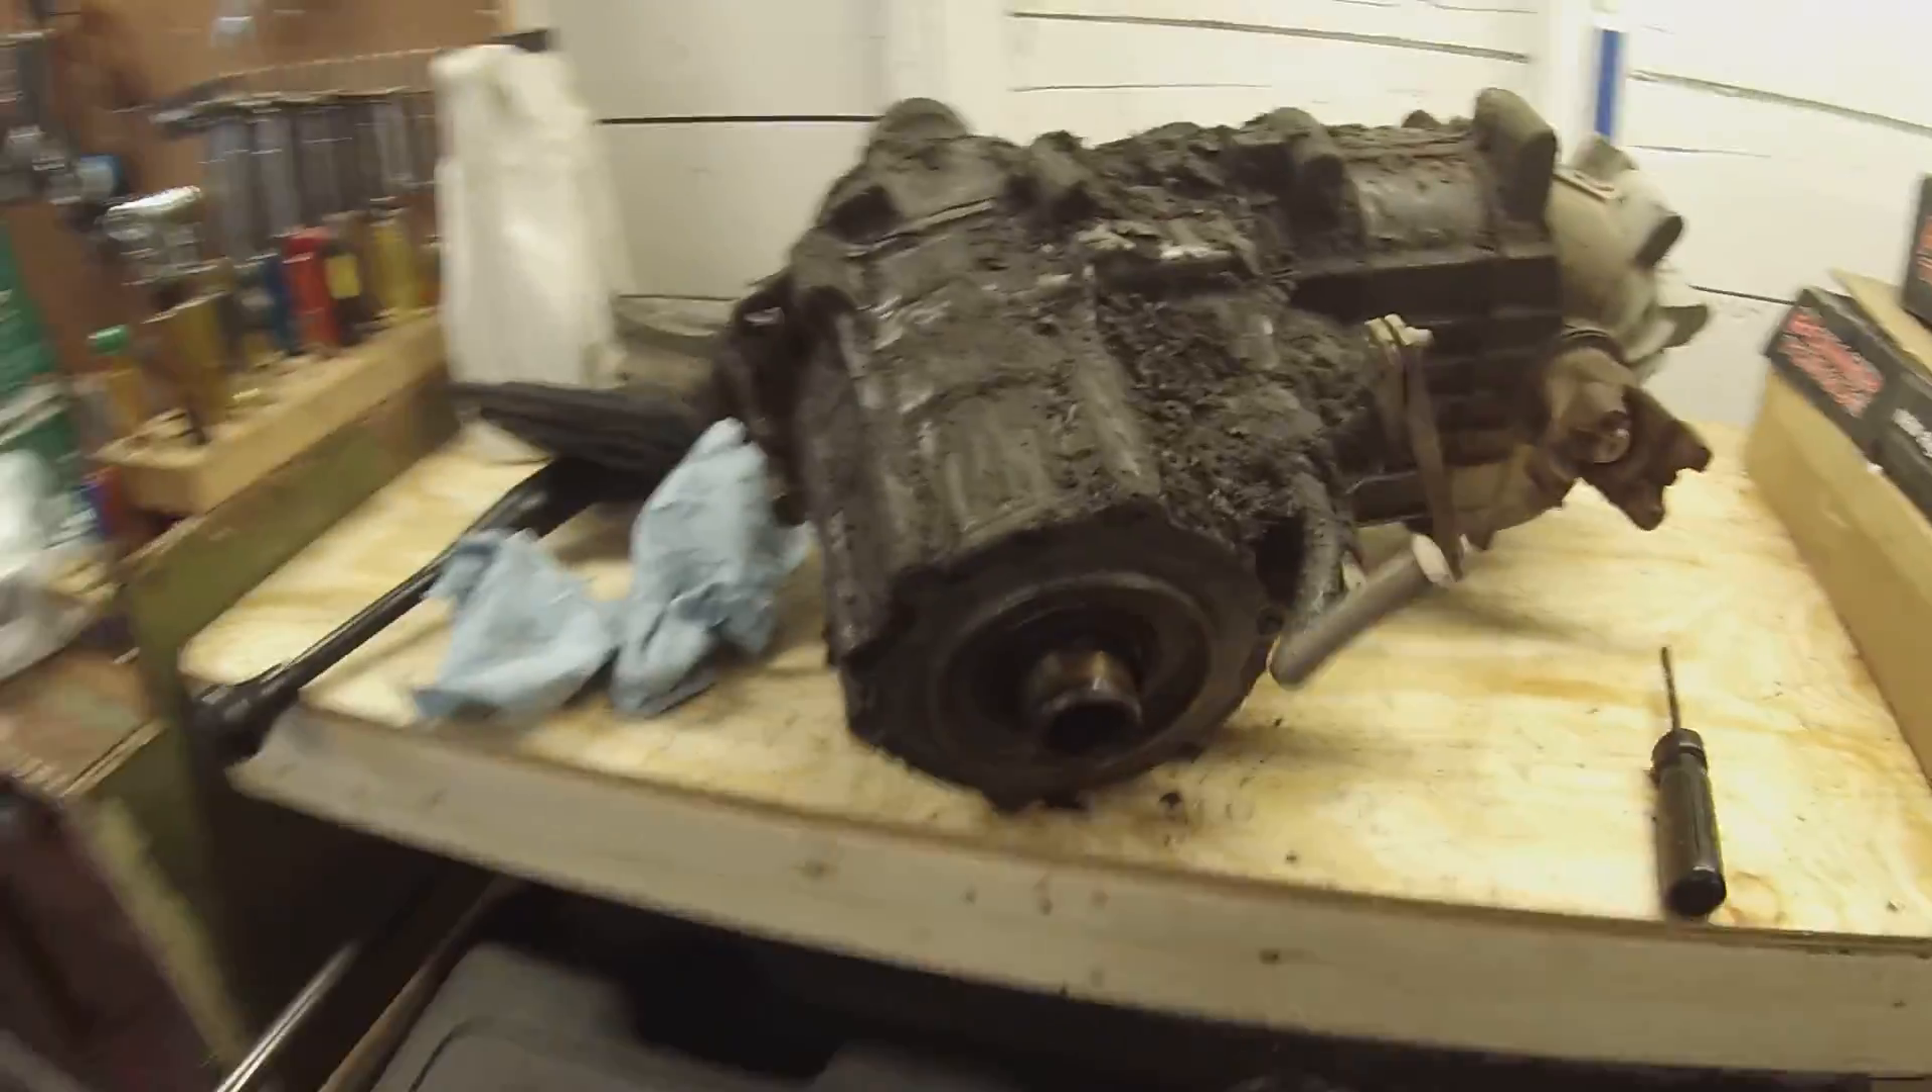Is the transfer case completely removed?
Yes.